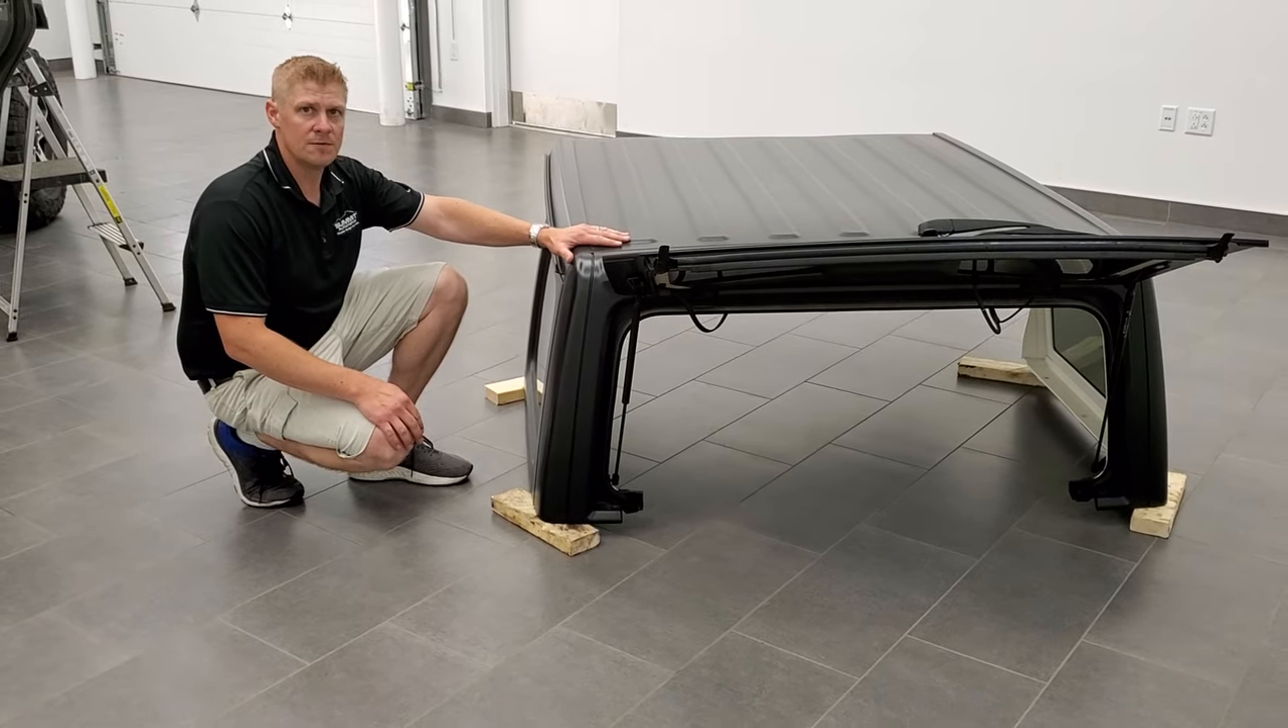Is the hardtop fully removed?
Yes.